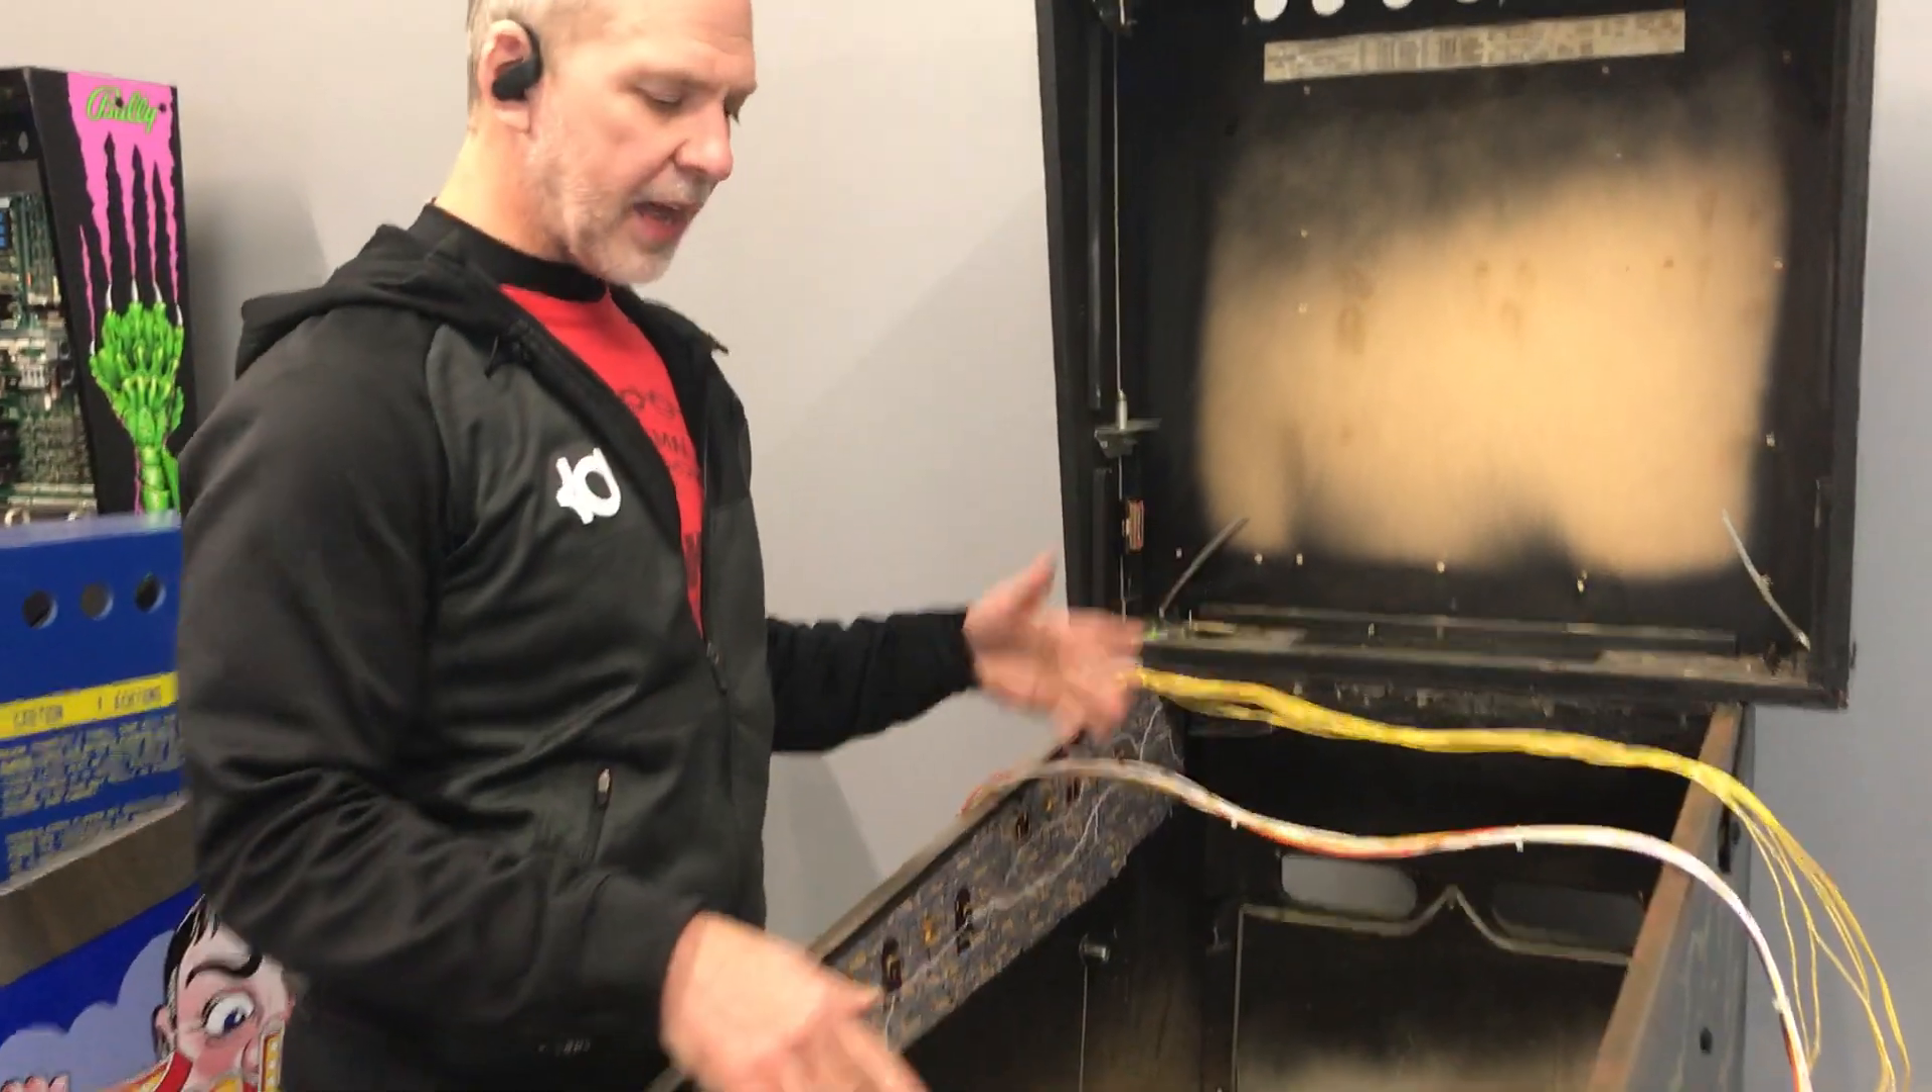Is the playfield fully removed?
Yes.